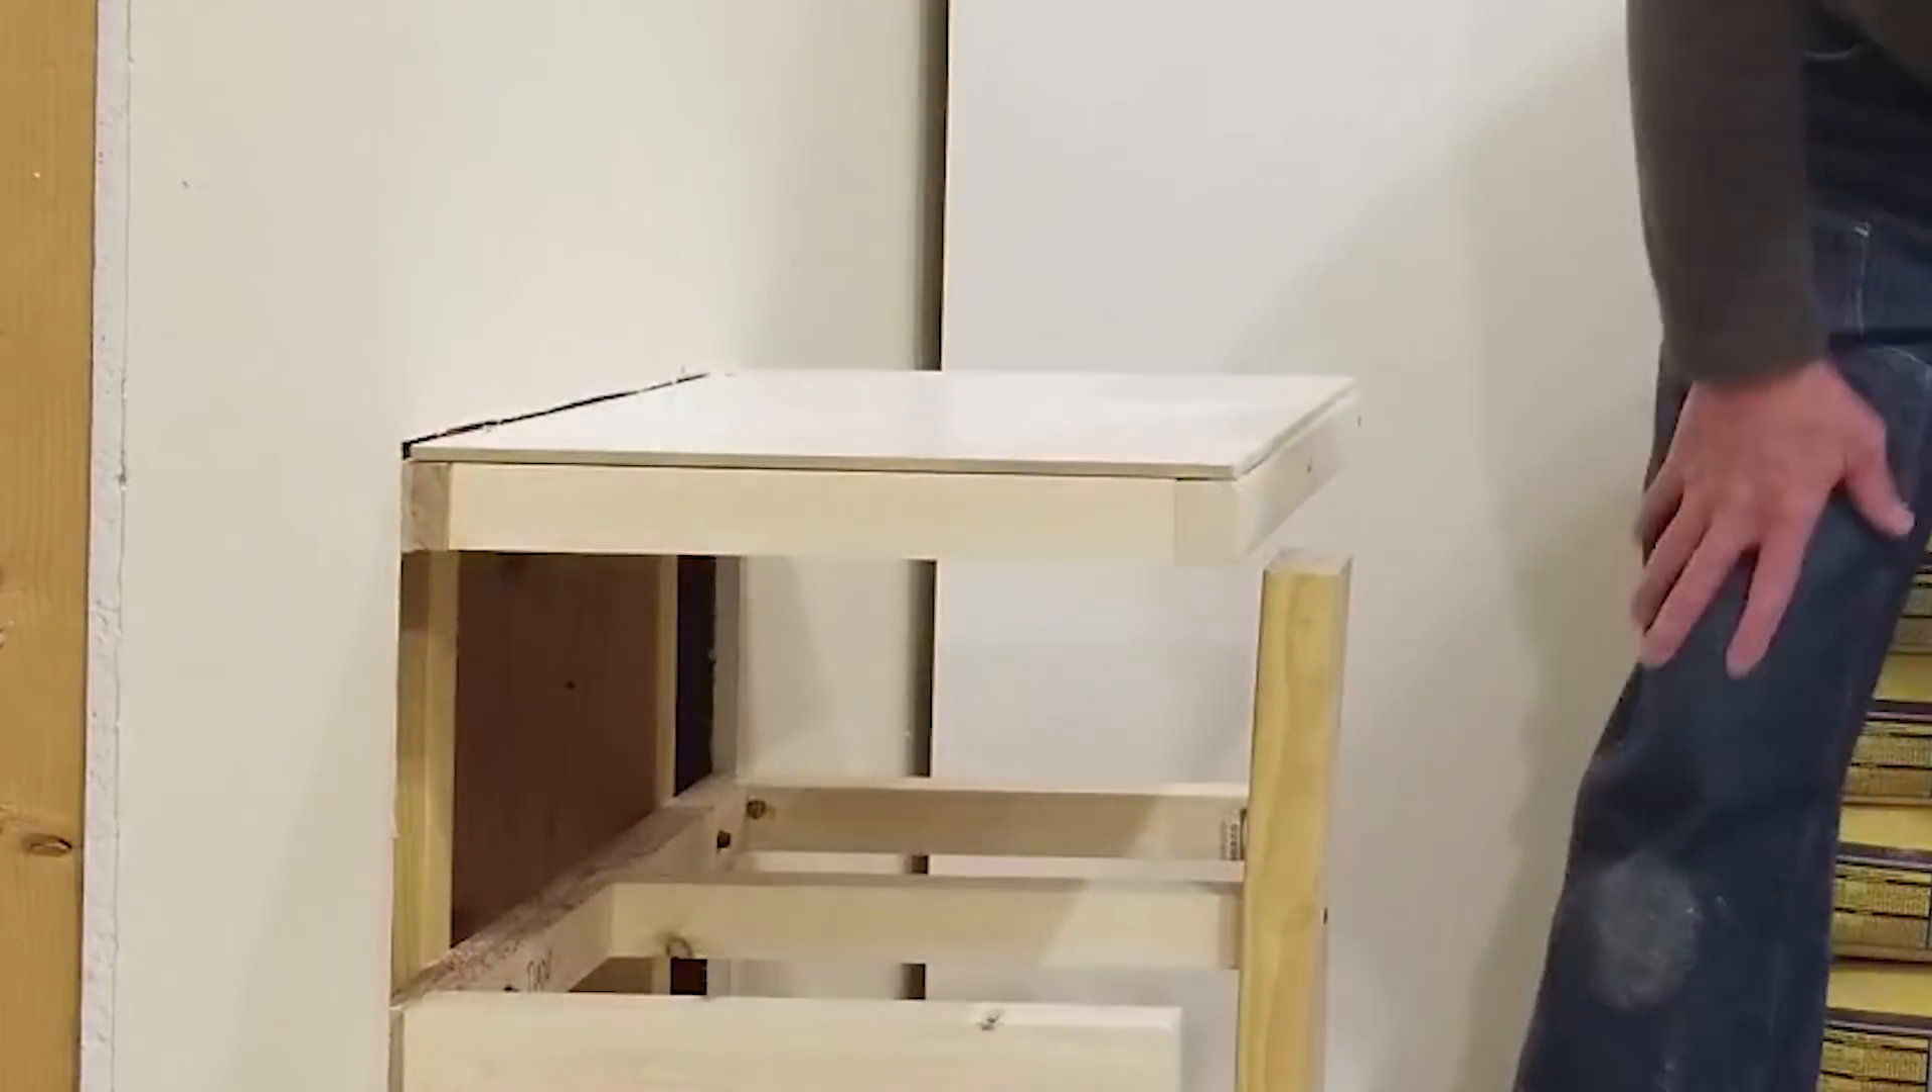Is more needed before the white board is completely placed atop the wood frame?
No.